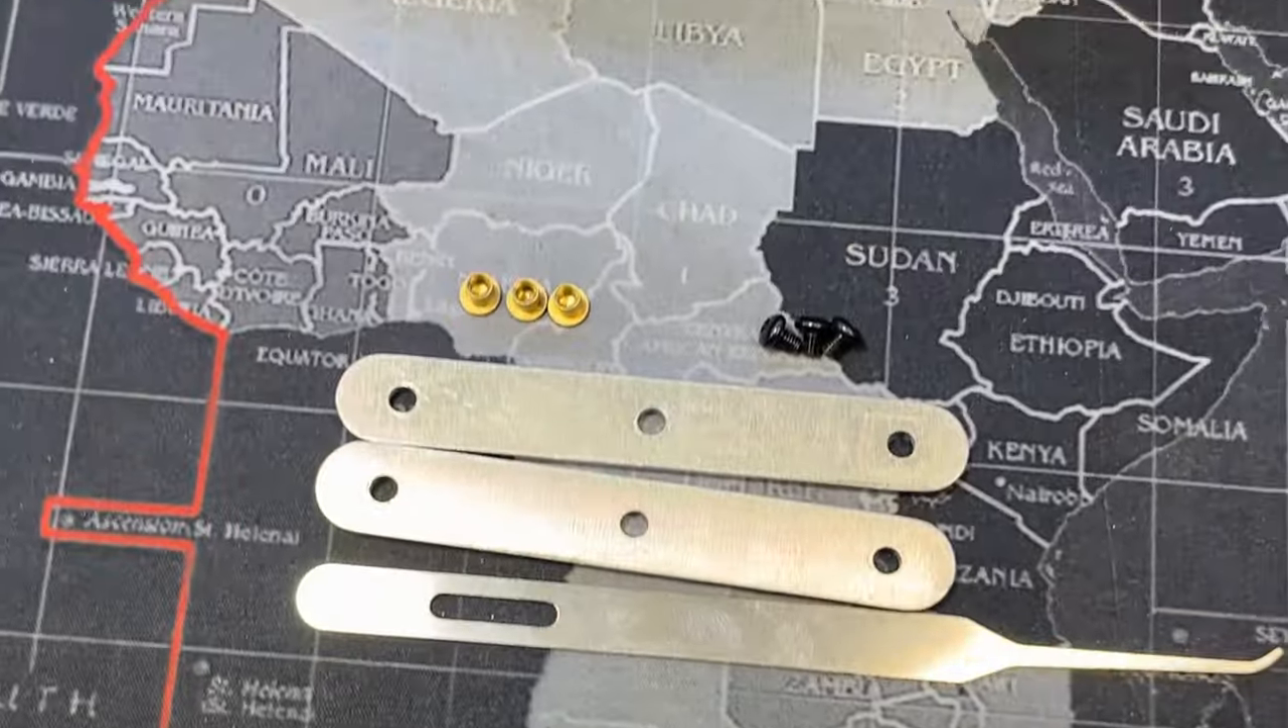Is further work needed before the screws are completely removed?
No.